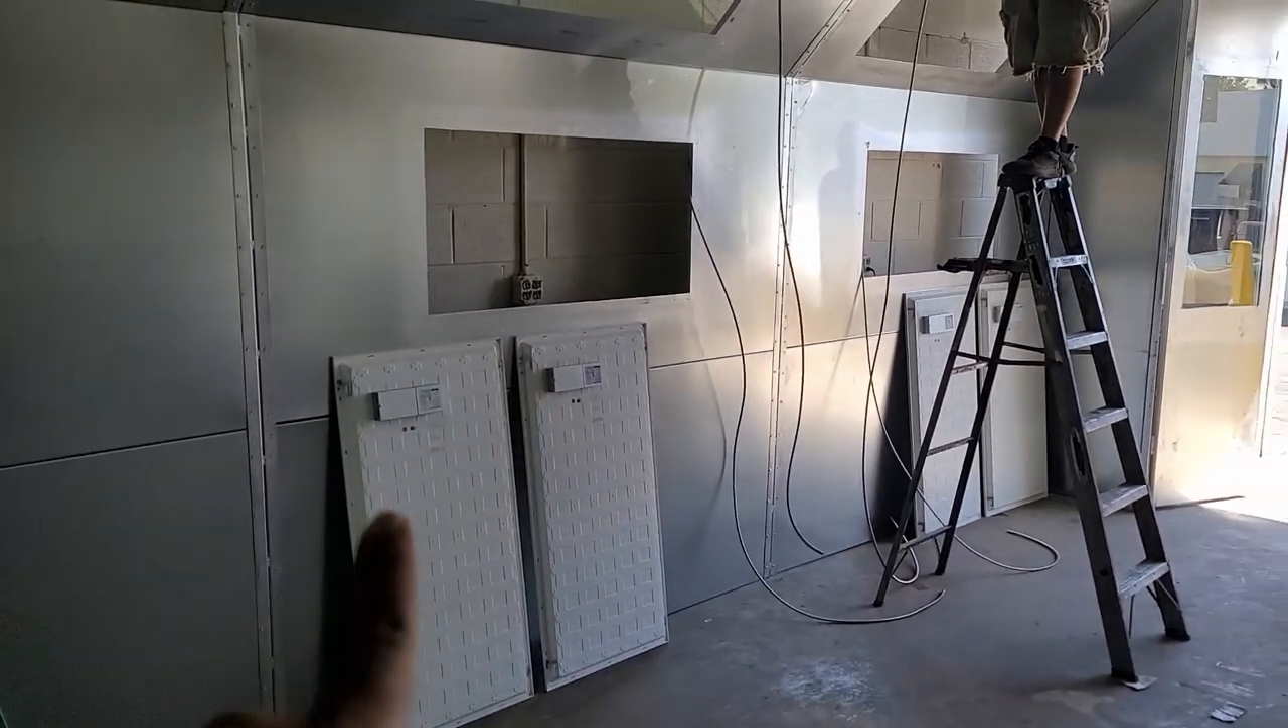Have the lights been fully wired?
No.